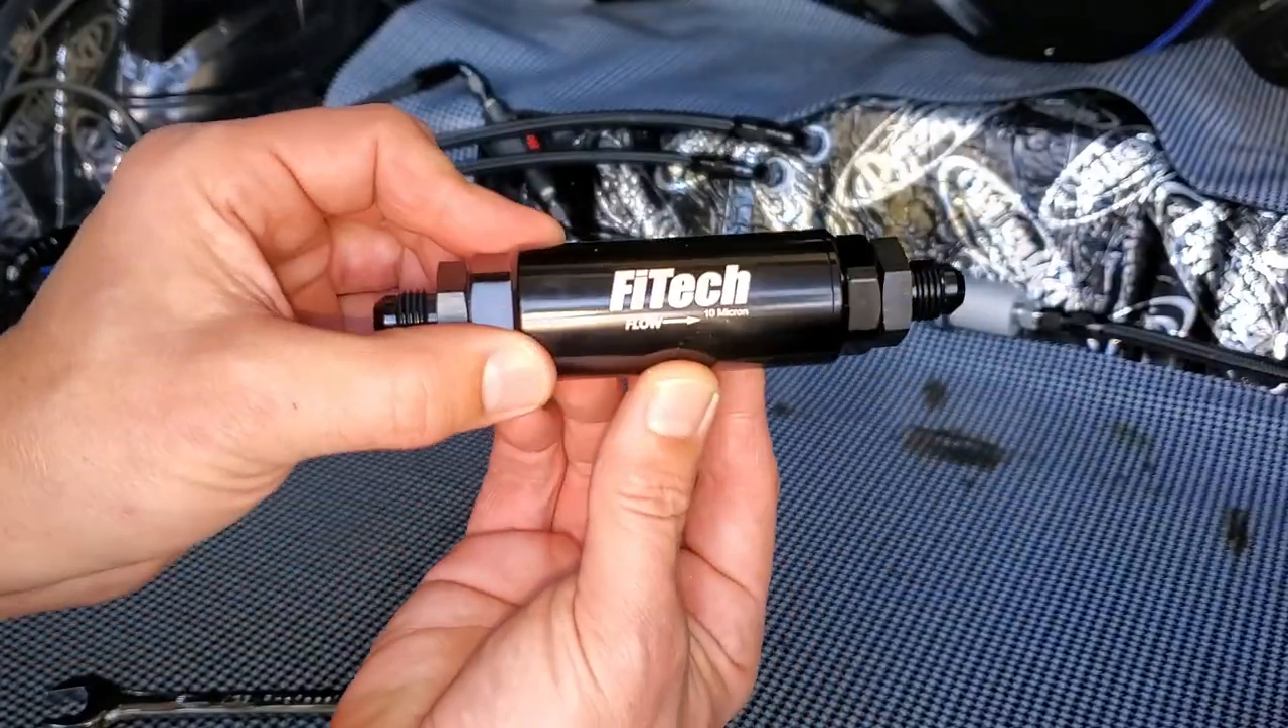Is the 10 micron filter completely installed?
No.